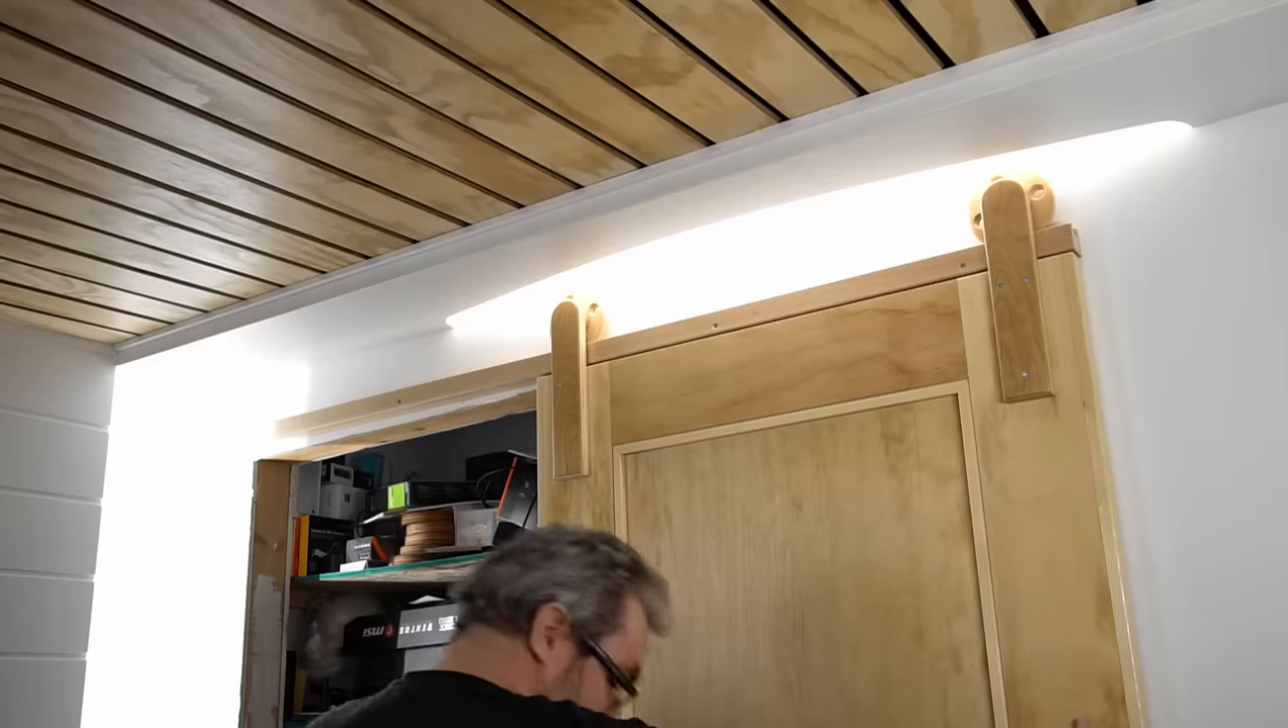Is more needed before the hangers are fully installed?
No.